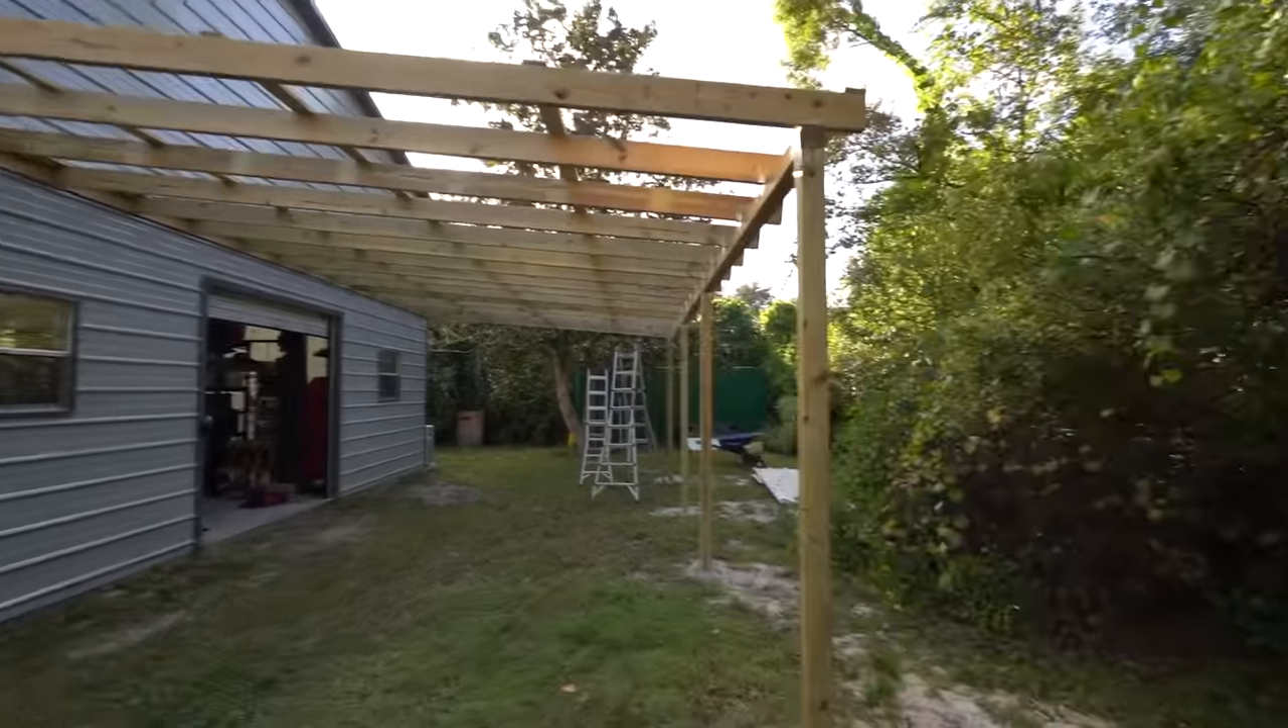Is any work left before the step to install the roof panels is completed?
Yes.